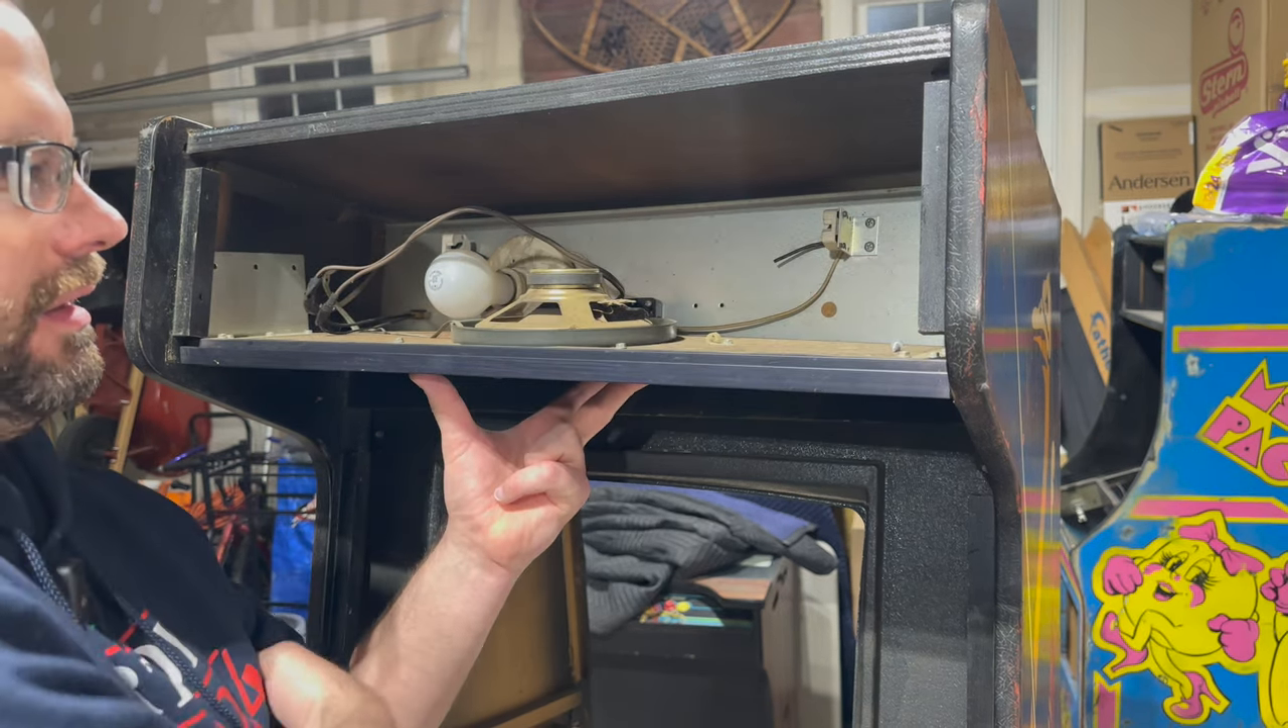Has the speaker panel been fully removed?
No.